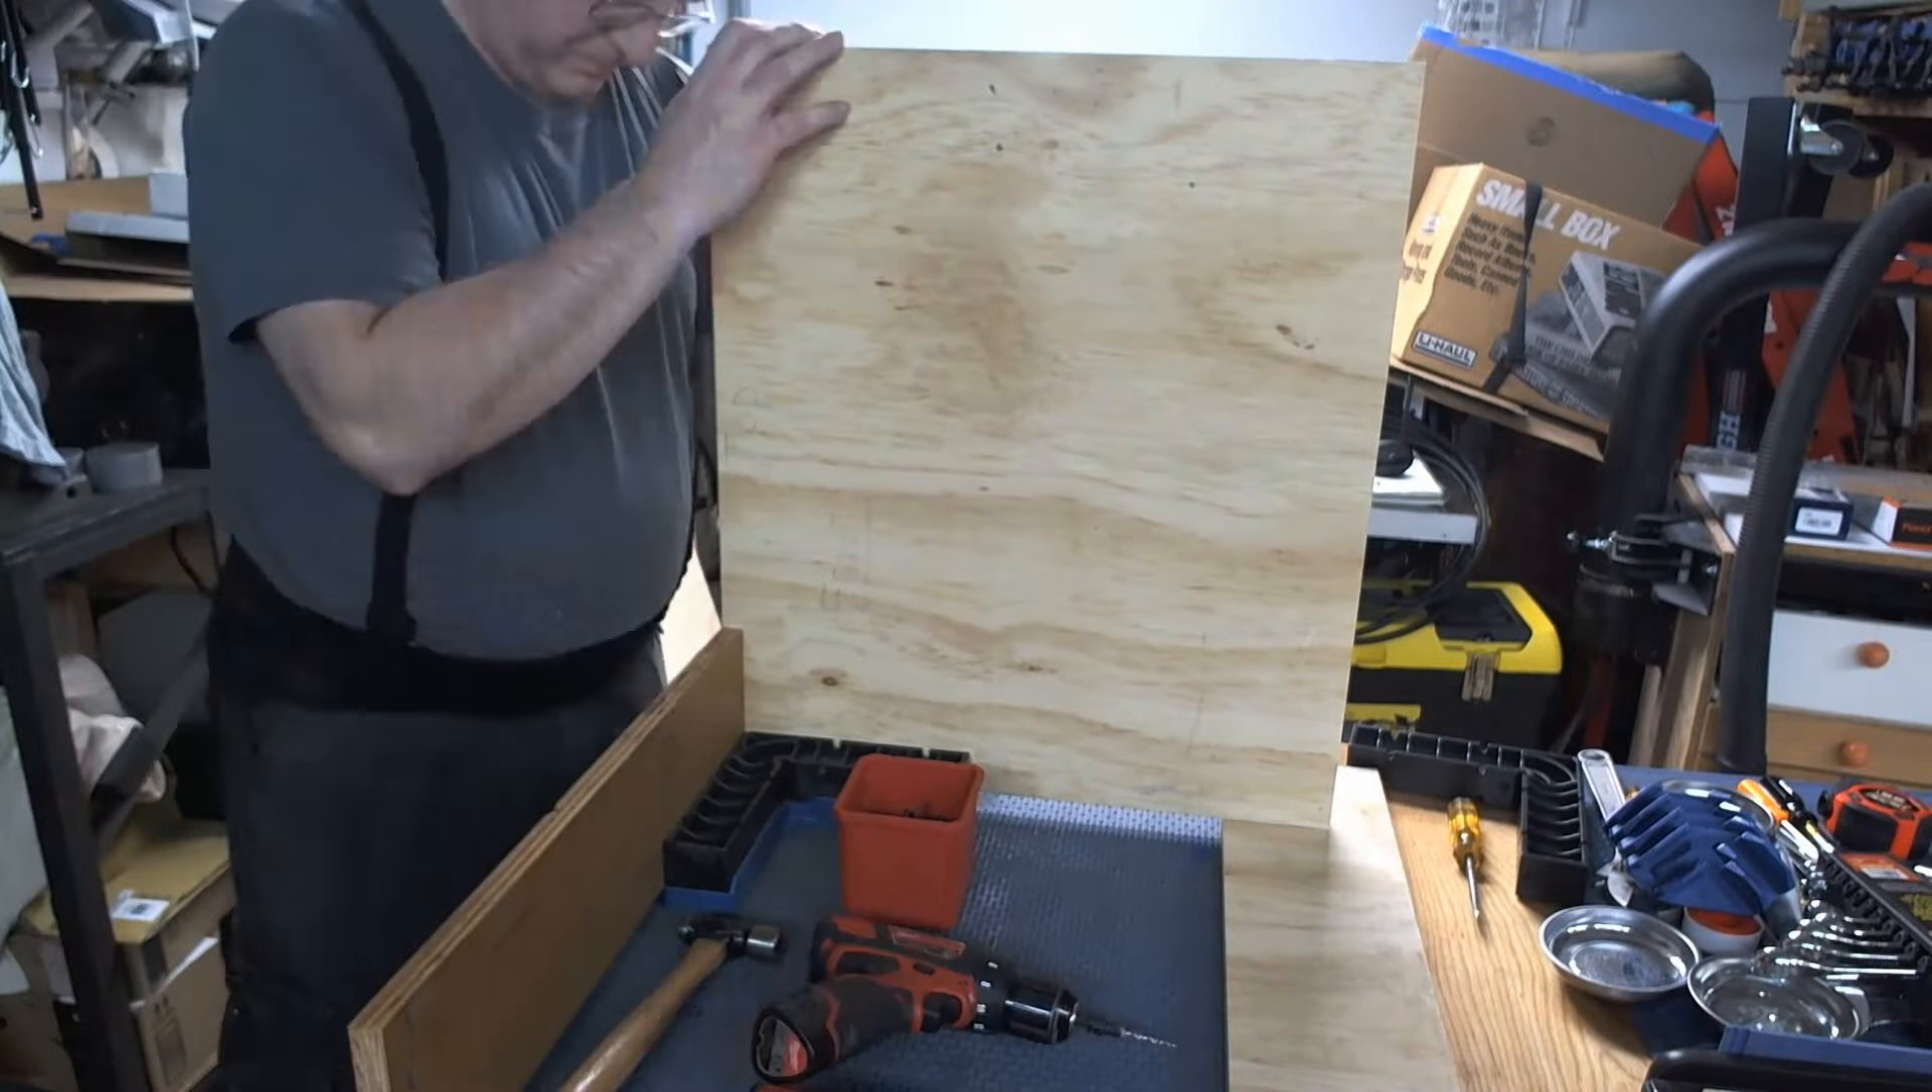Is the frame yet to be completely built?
Yes.